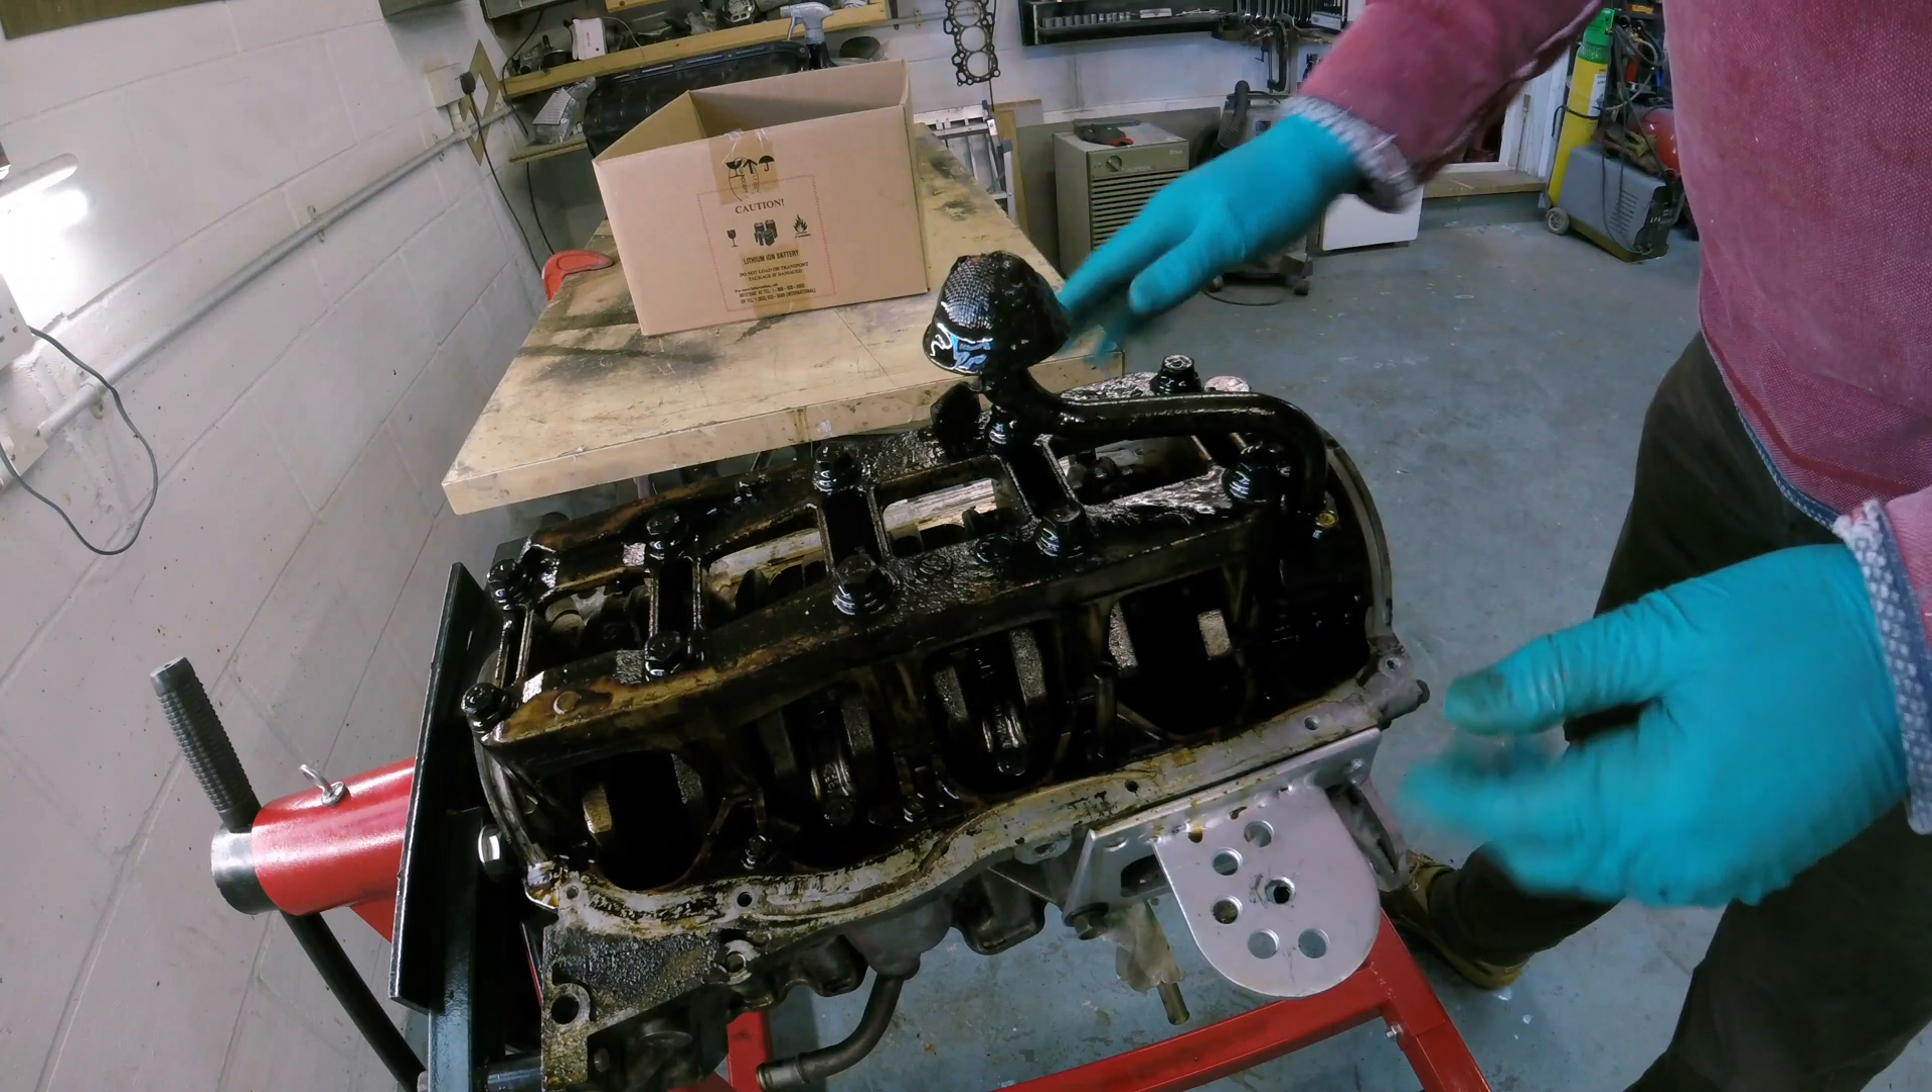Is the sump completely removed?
Yes.